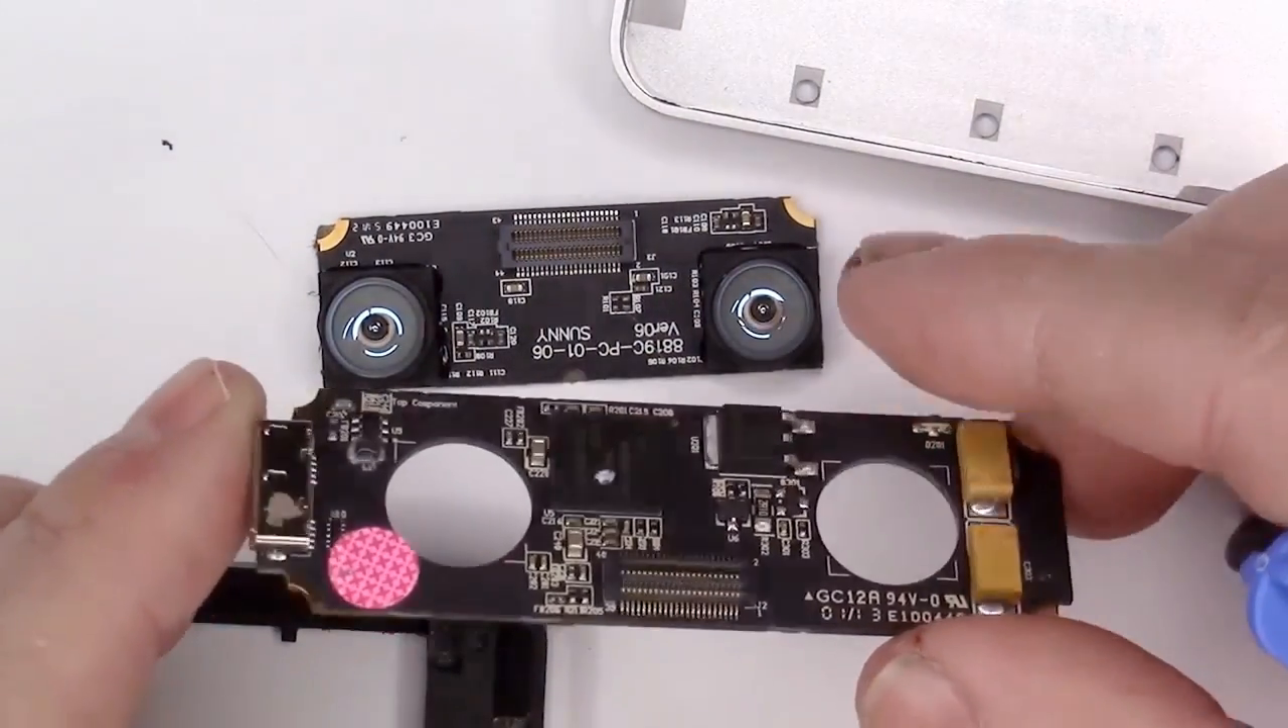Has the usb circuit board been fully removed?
Yes.